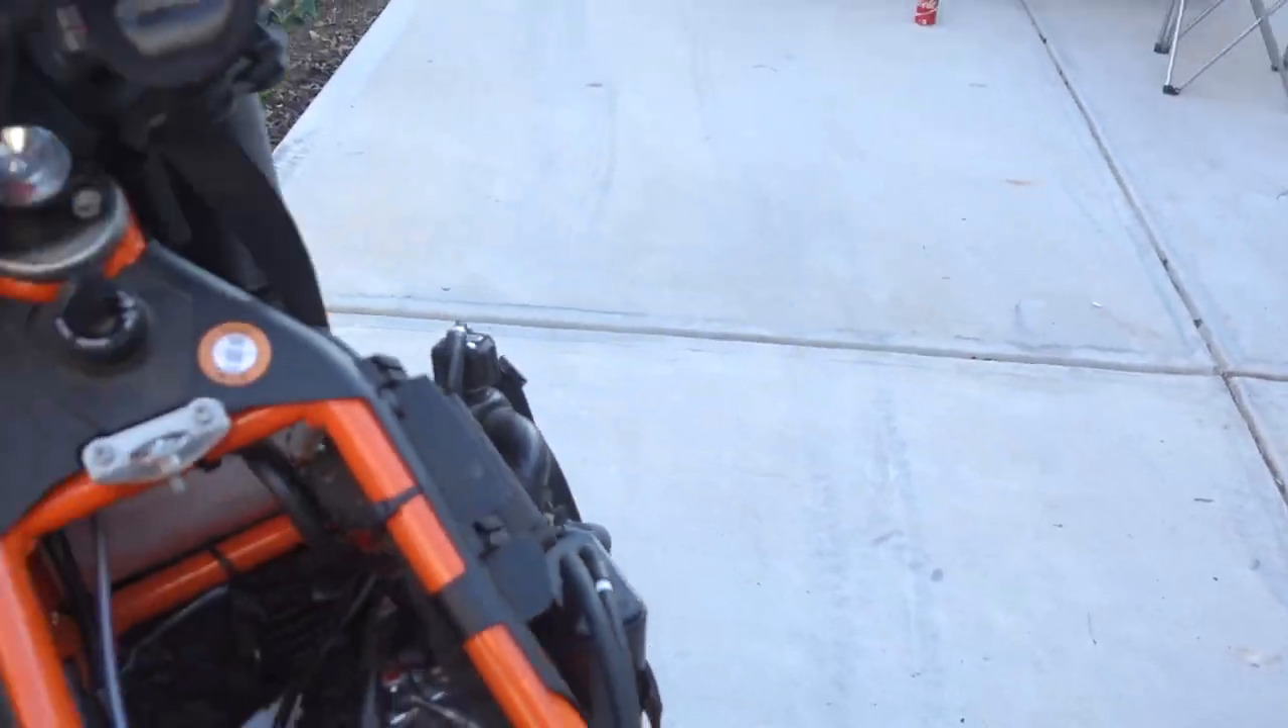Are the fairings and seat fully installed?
No.